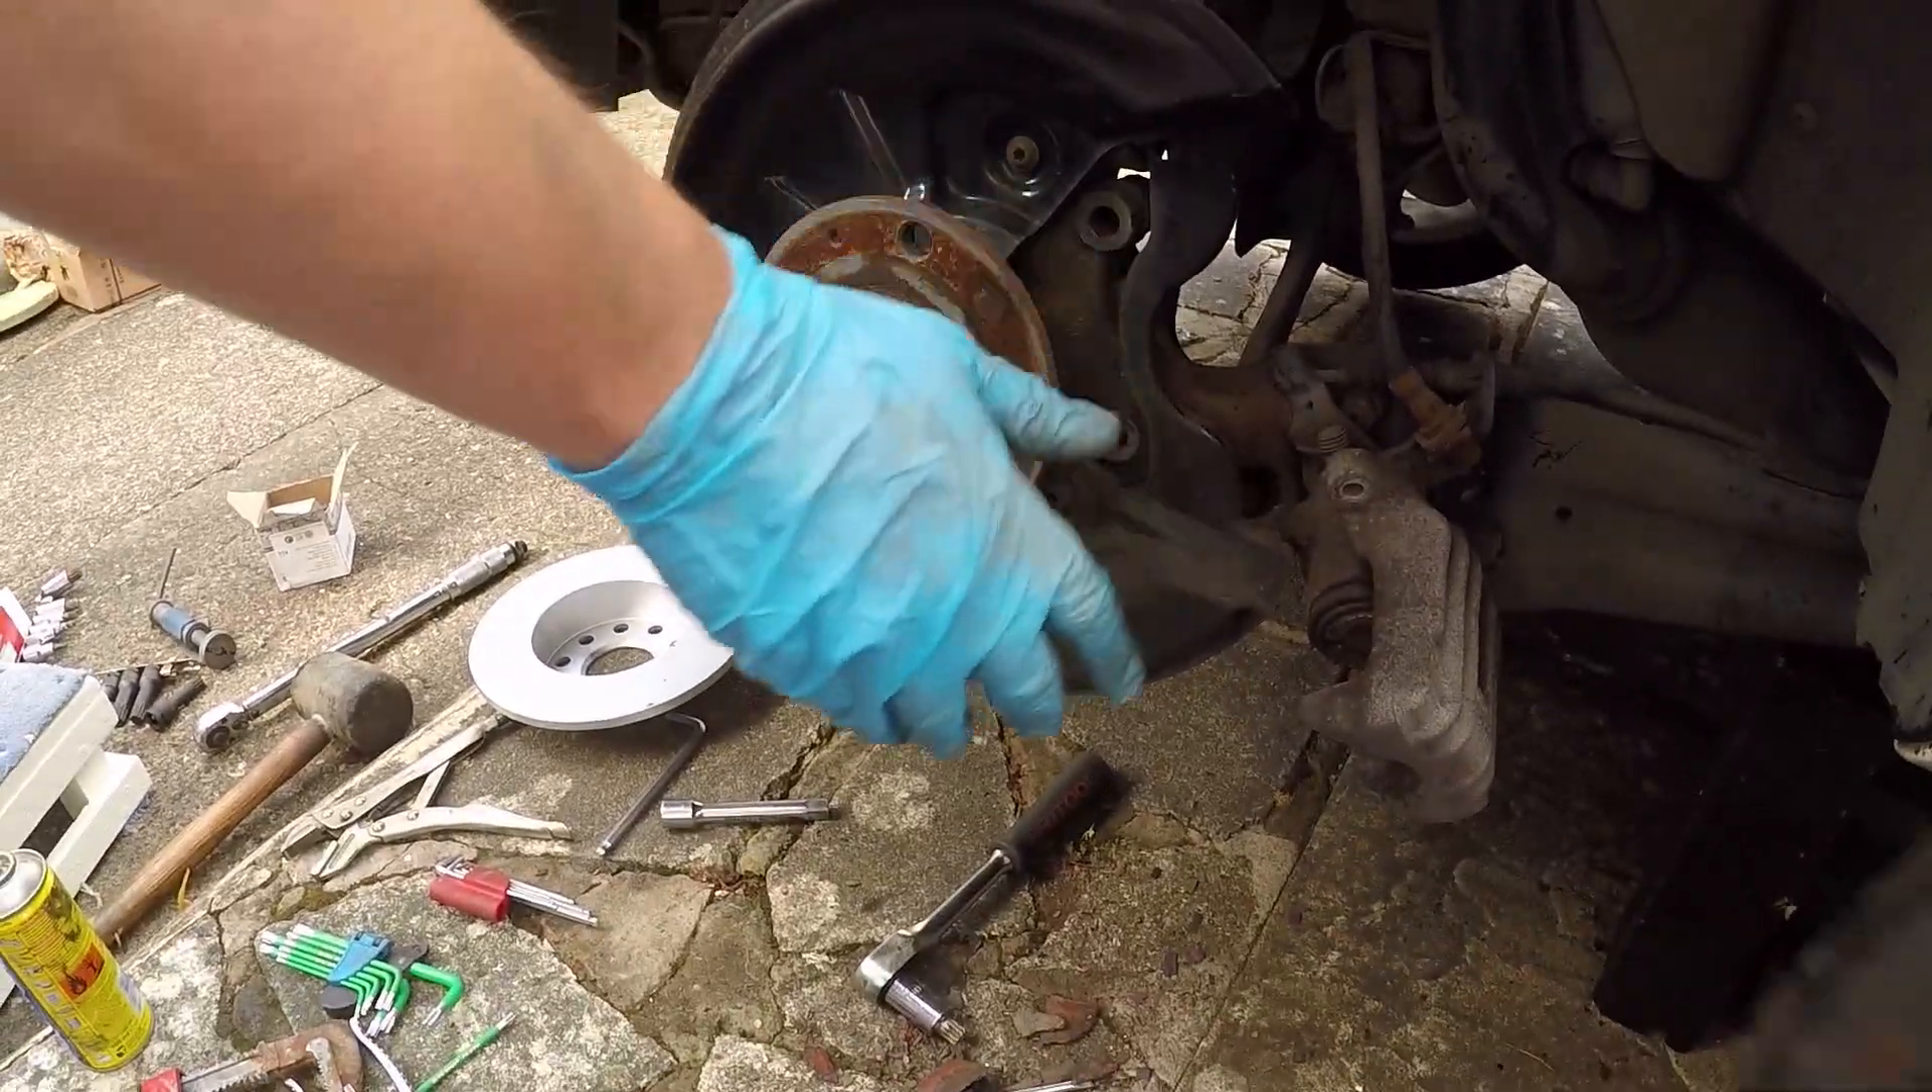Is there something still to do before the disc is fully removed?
No.